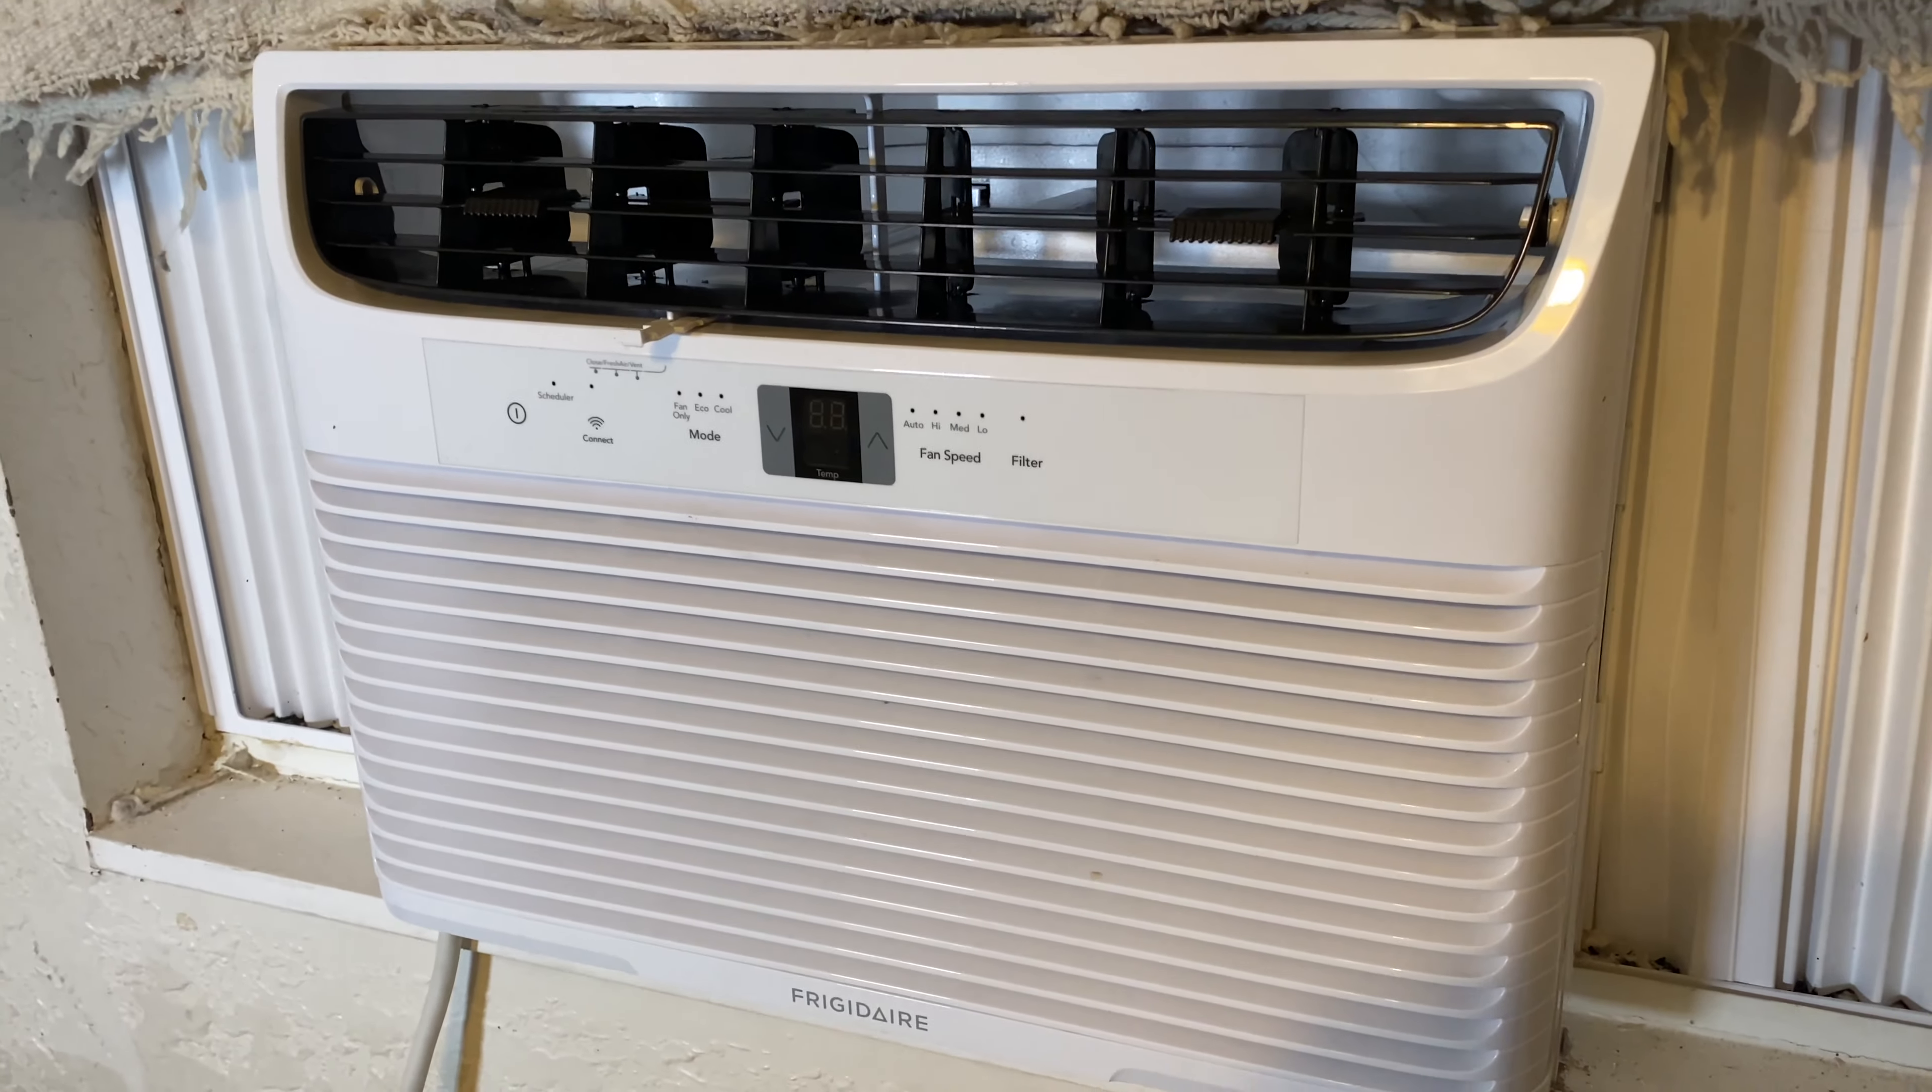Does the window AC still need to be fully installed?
No.